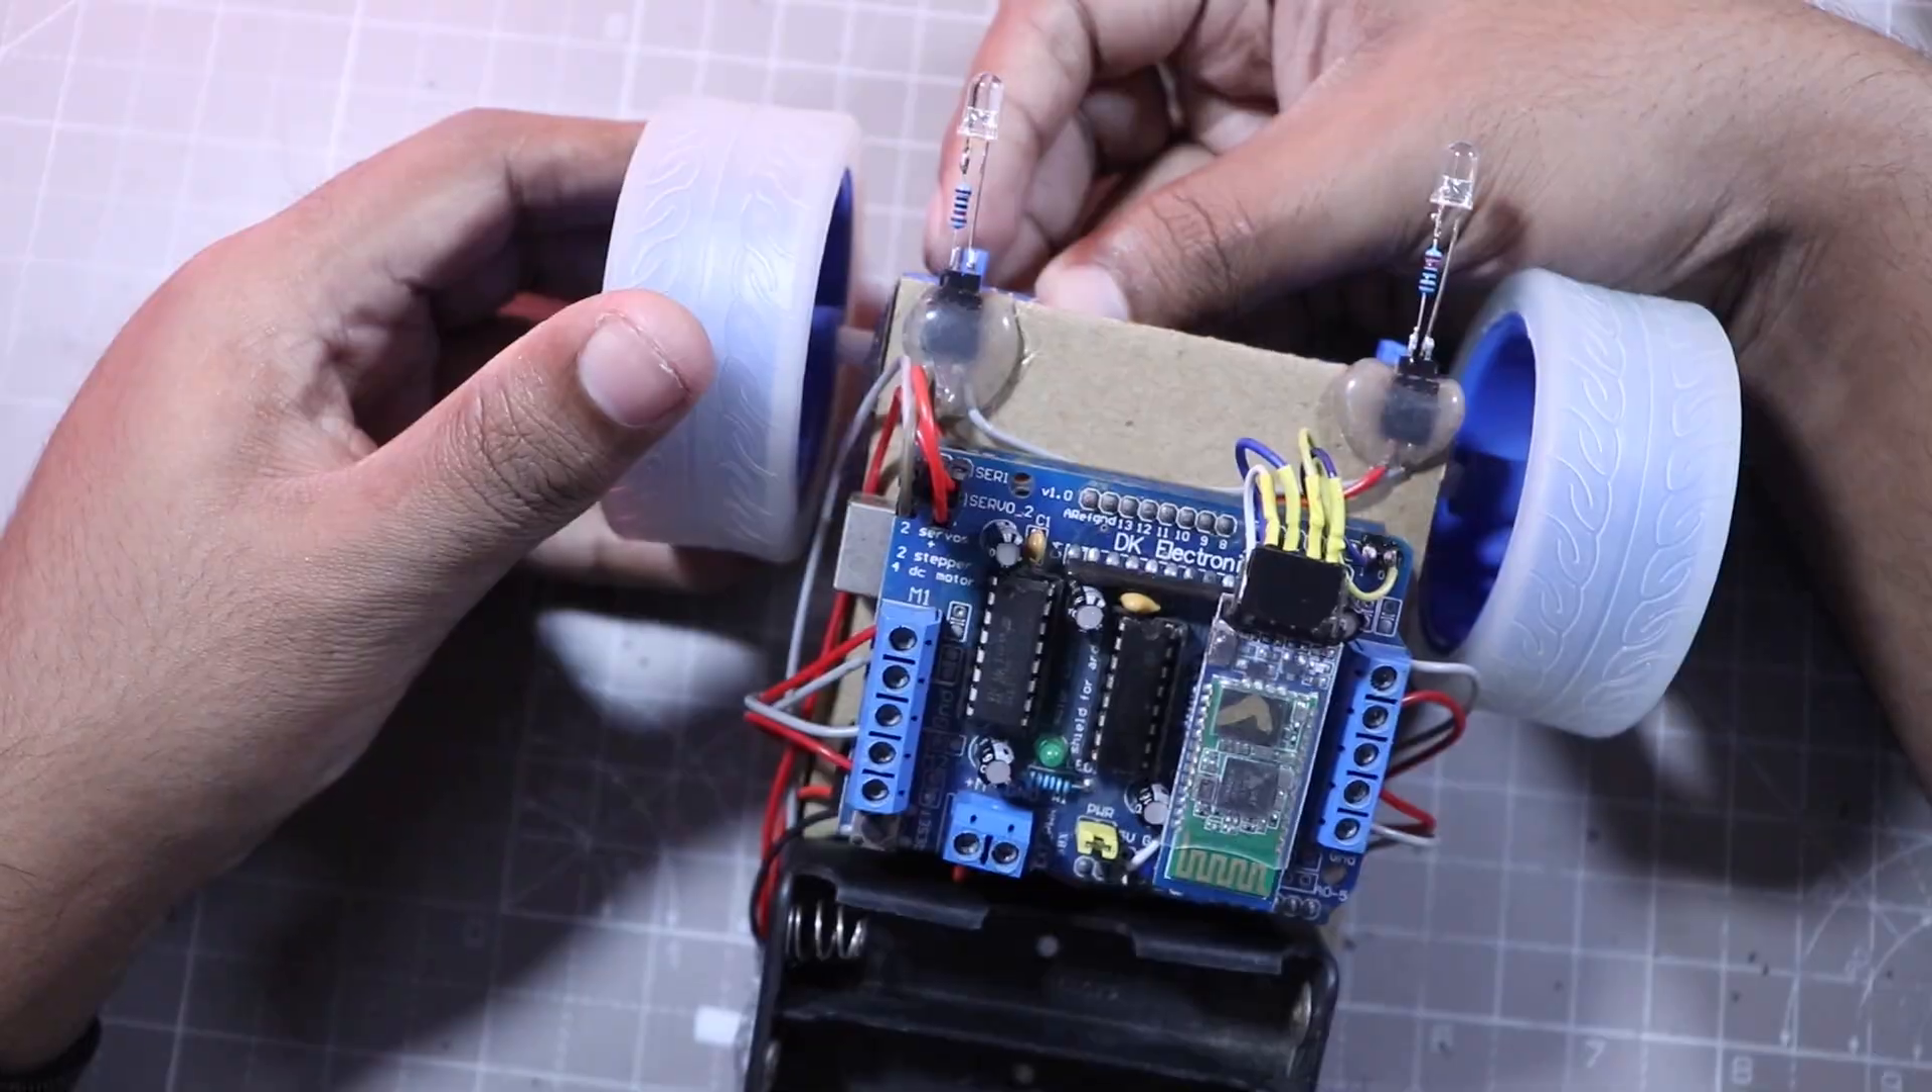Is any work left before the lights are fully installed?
No.